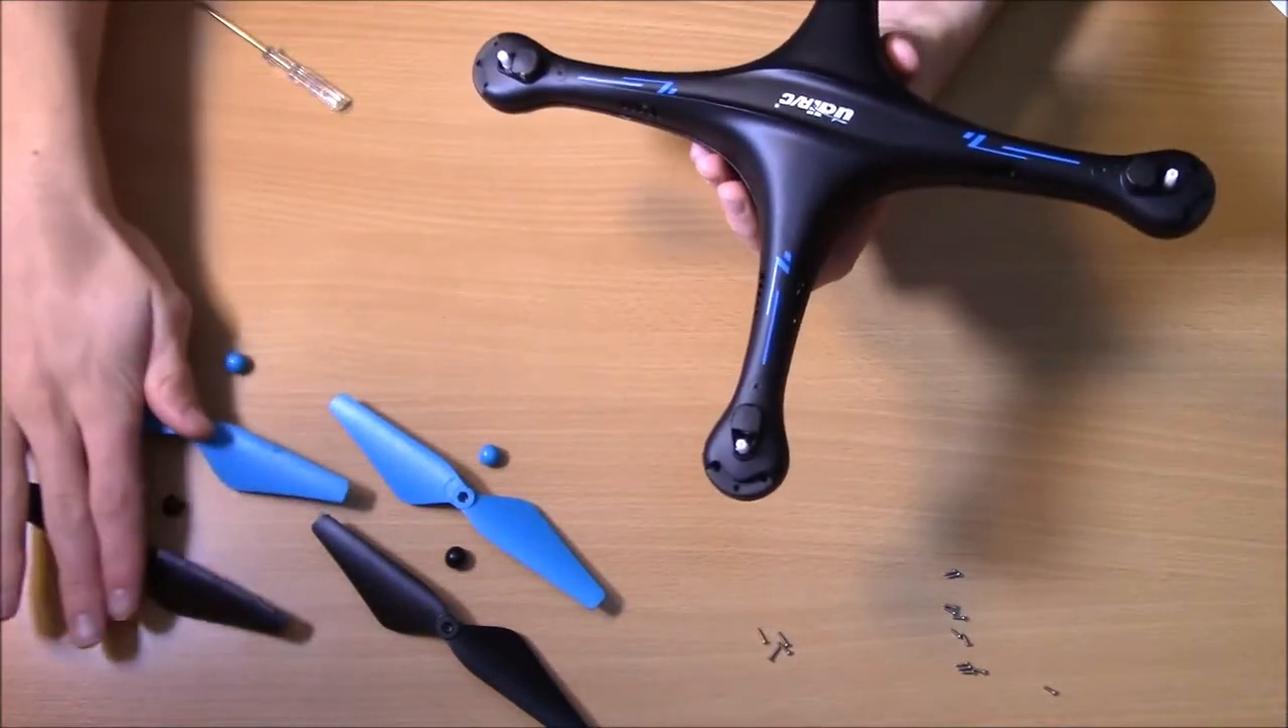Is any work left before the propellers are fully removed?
No.